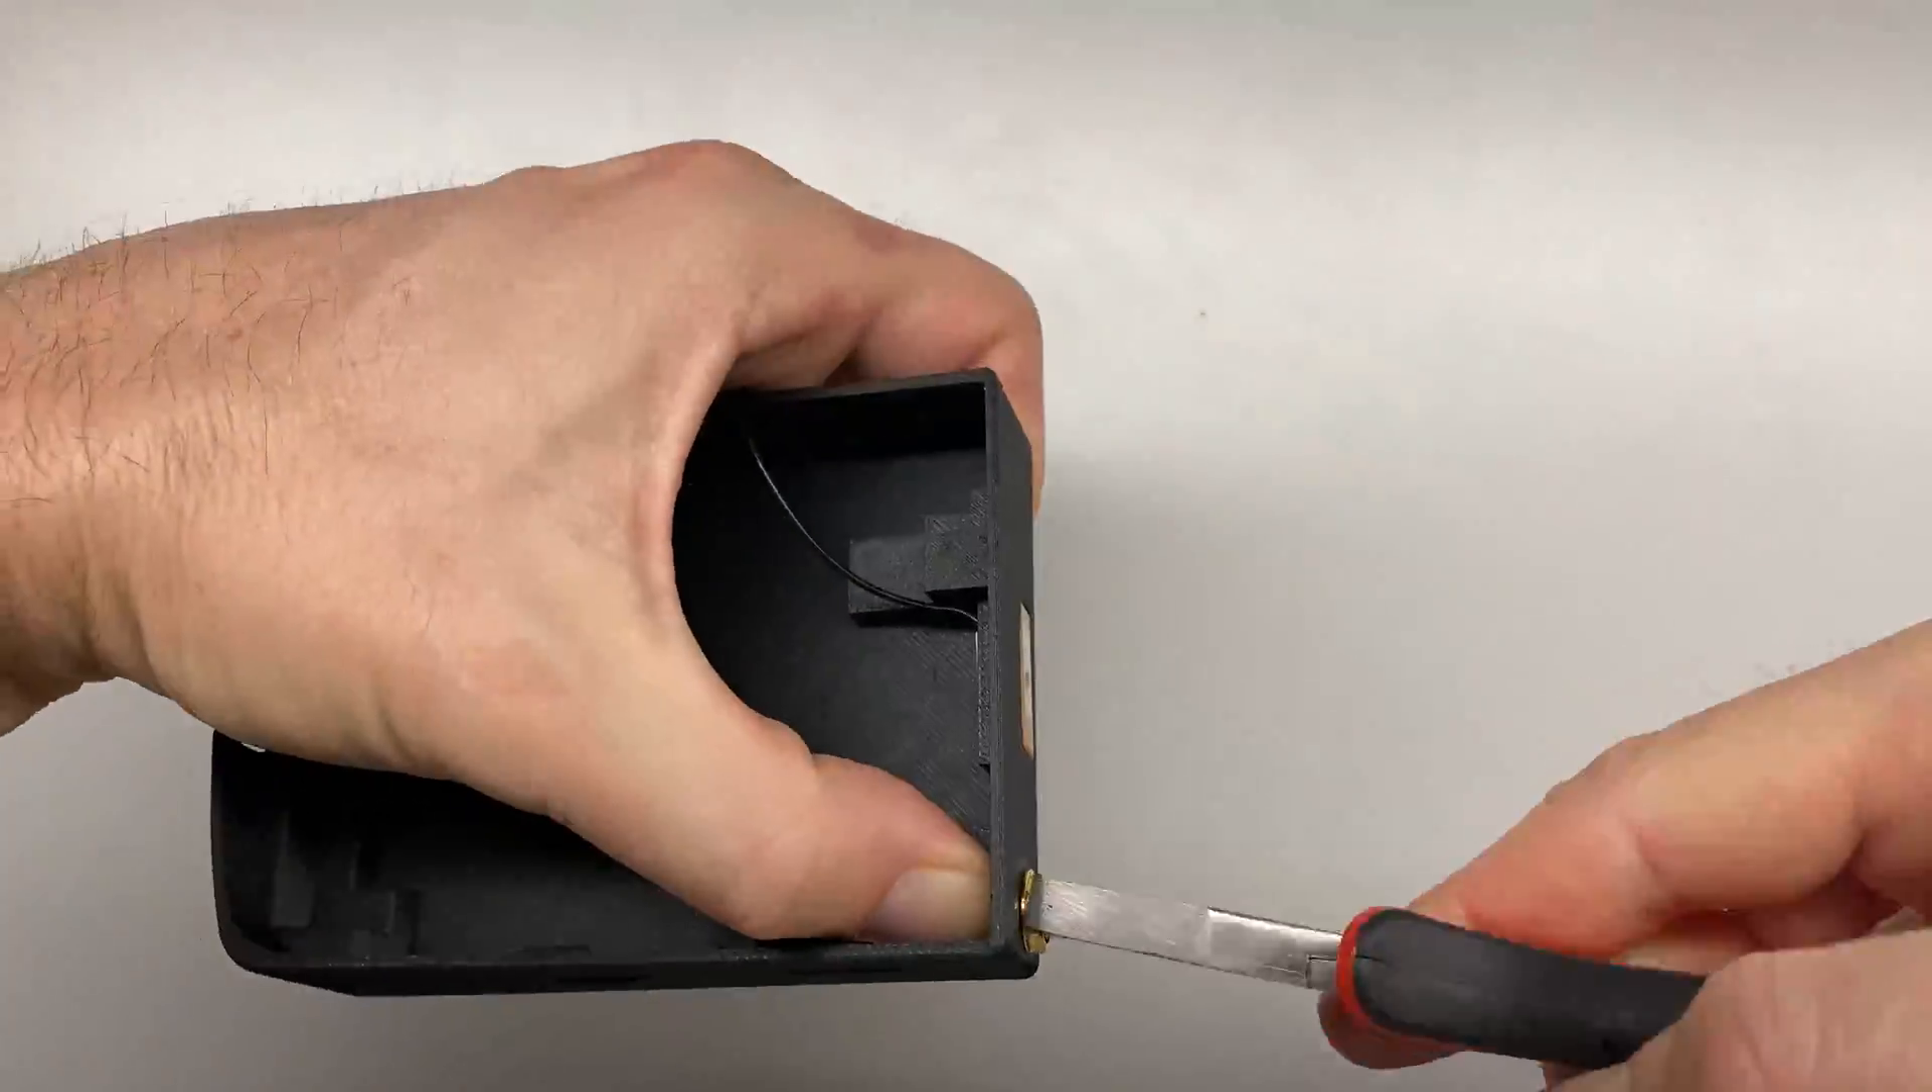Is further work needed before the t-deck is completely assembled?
Yes.